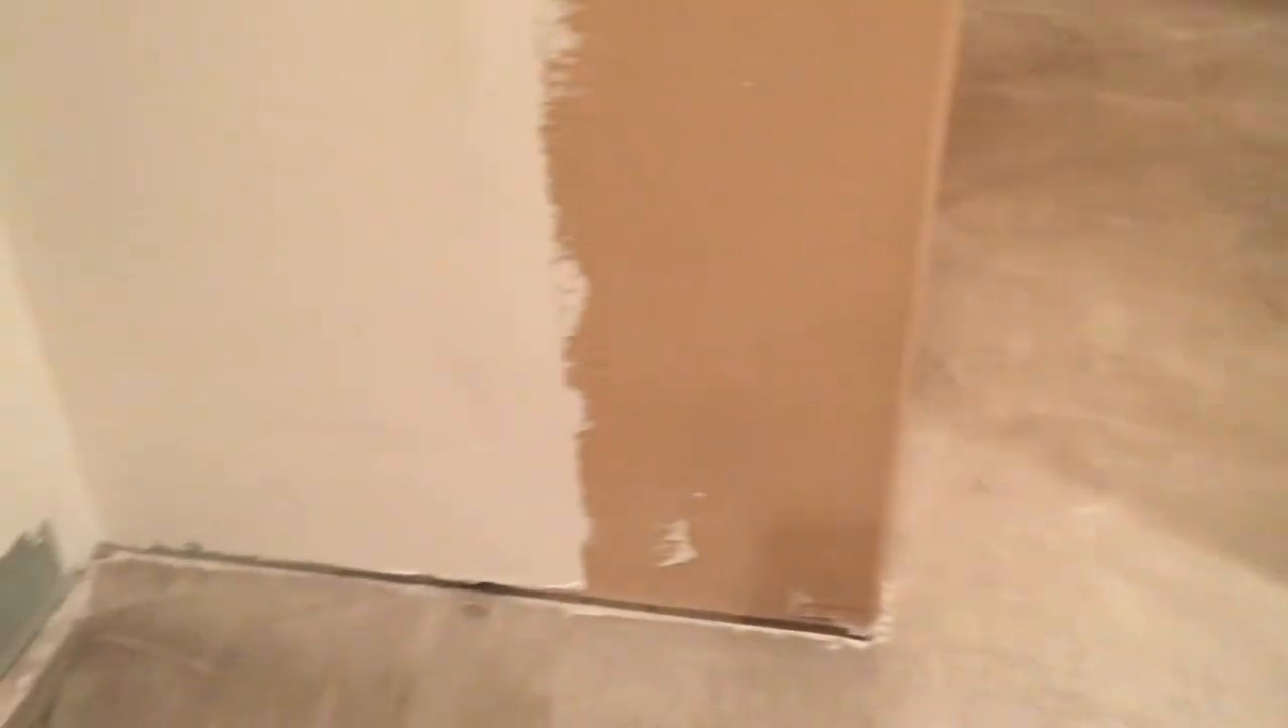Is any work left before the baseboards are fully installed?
Yes.